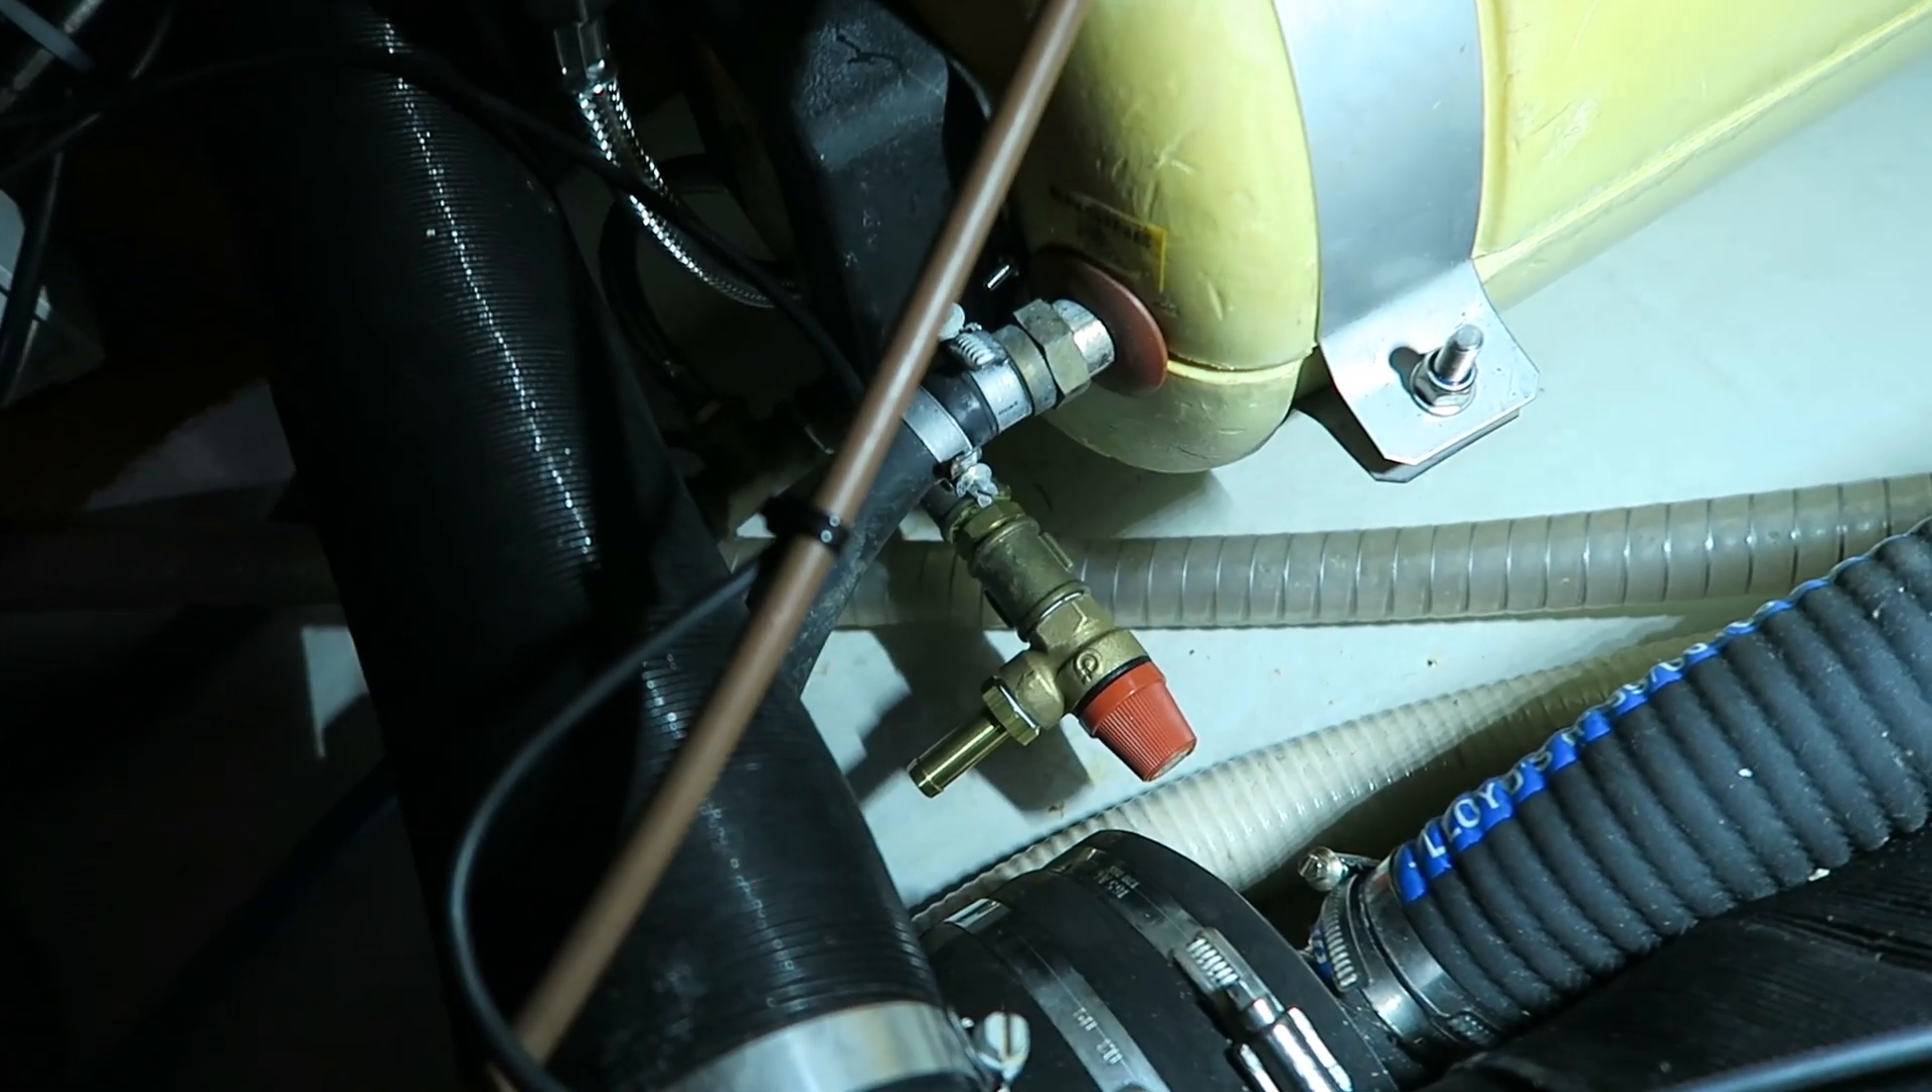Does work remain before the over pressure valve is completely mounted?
No.